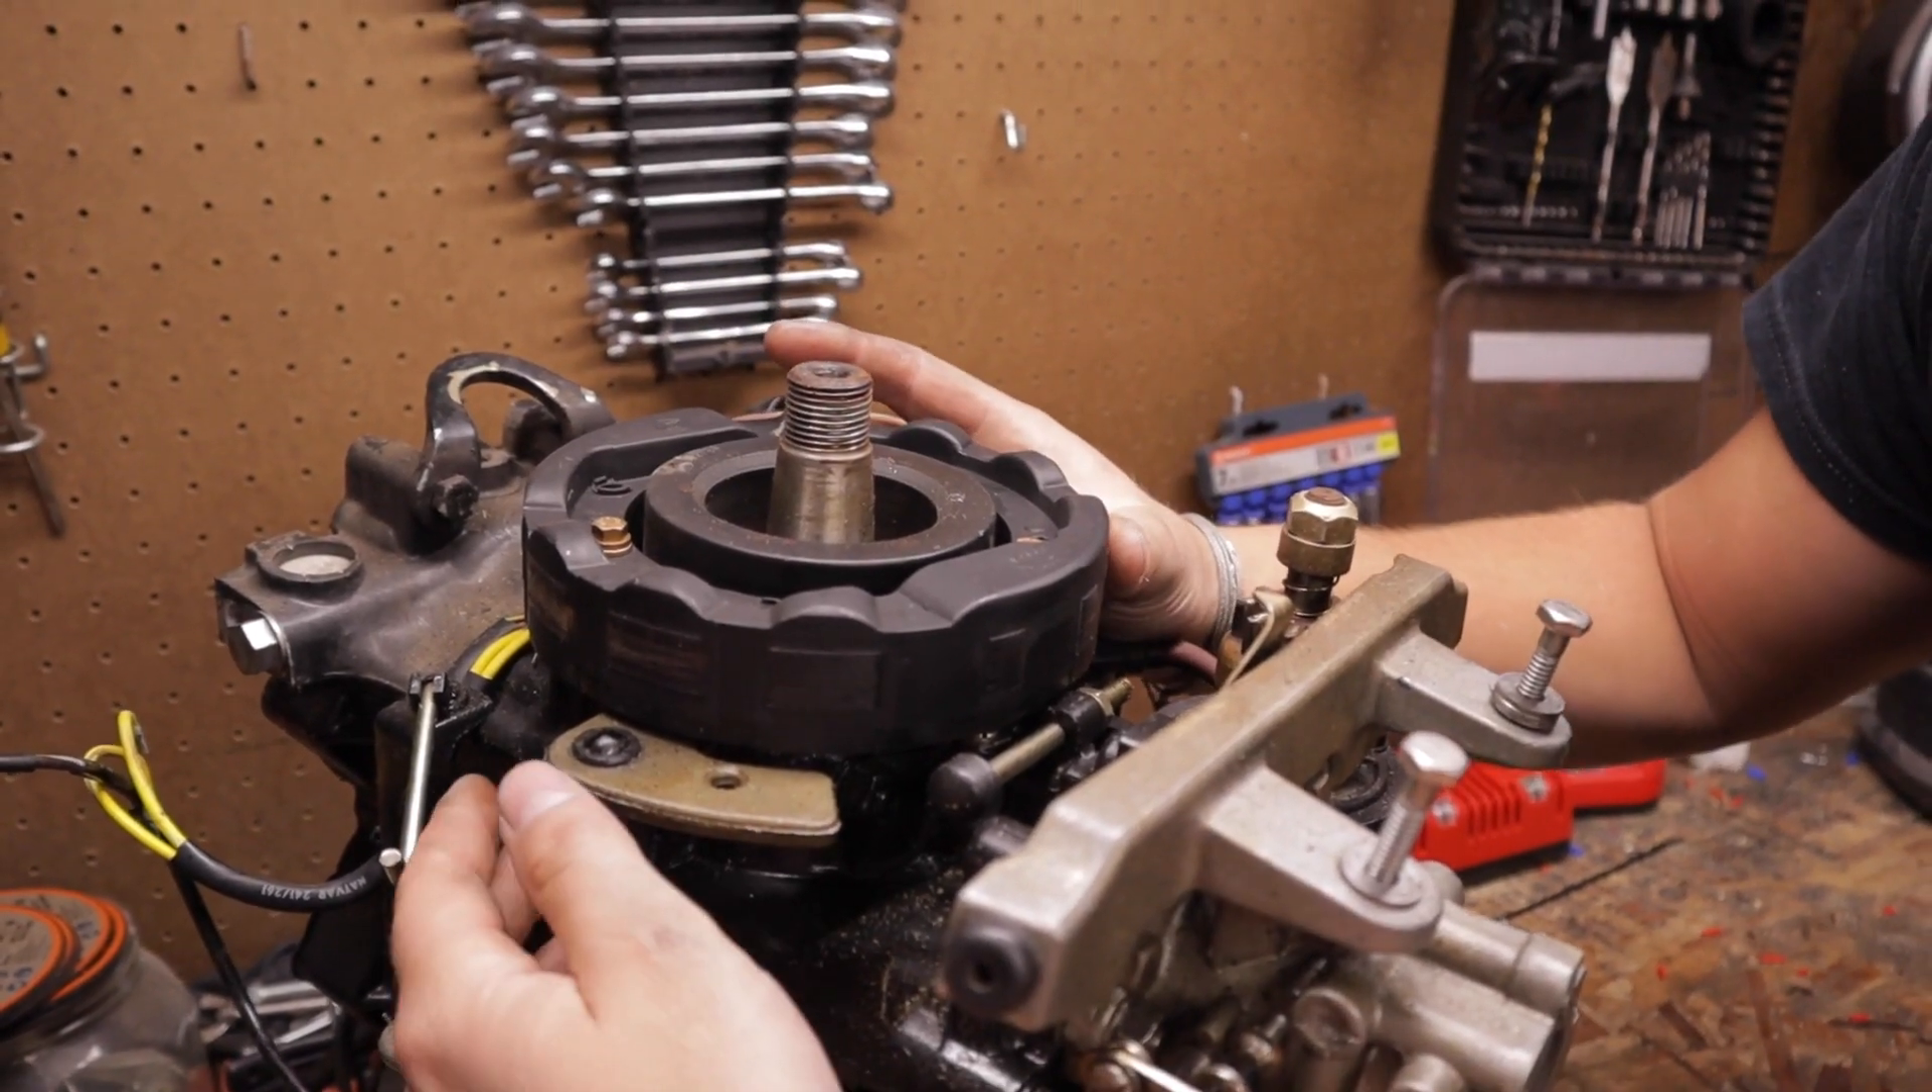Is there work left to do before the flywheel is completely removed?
No.